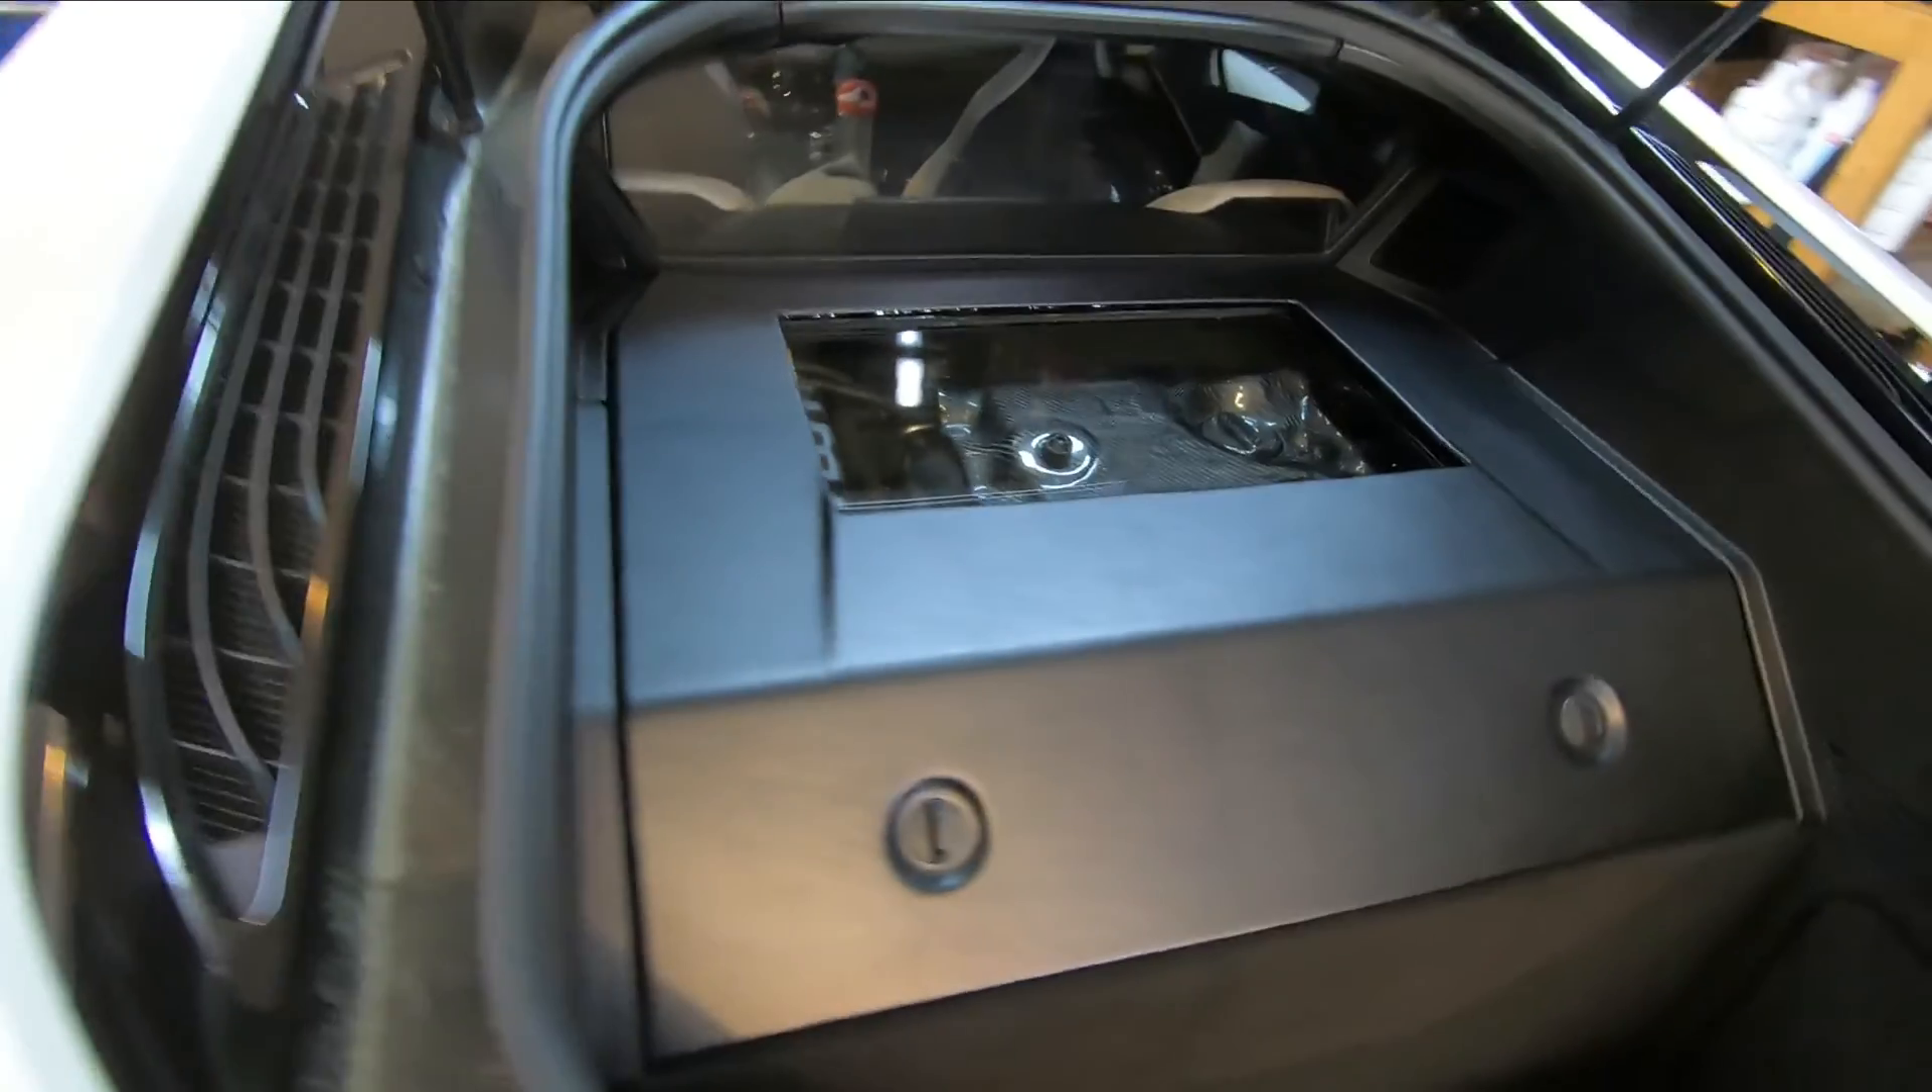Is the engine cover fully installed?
Yes.